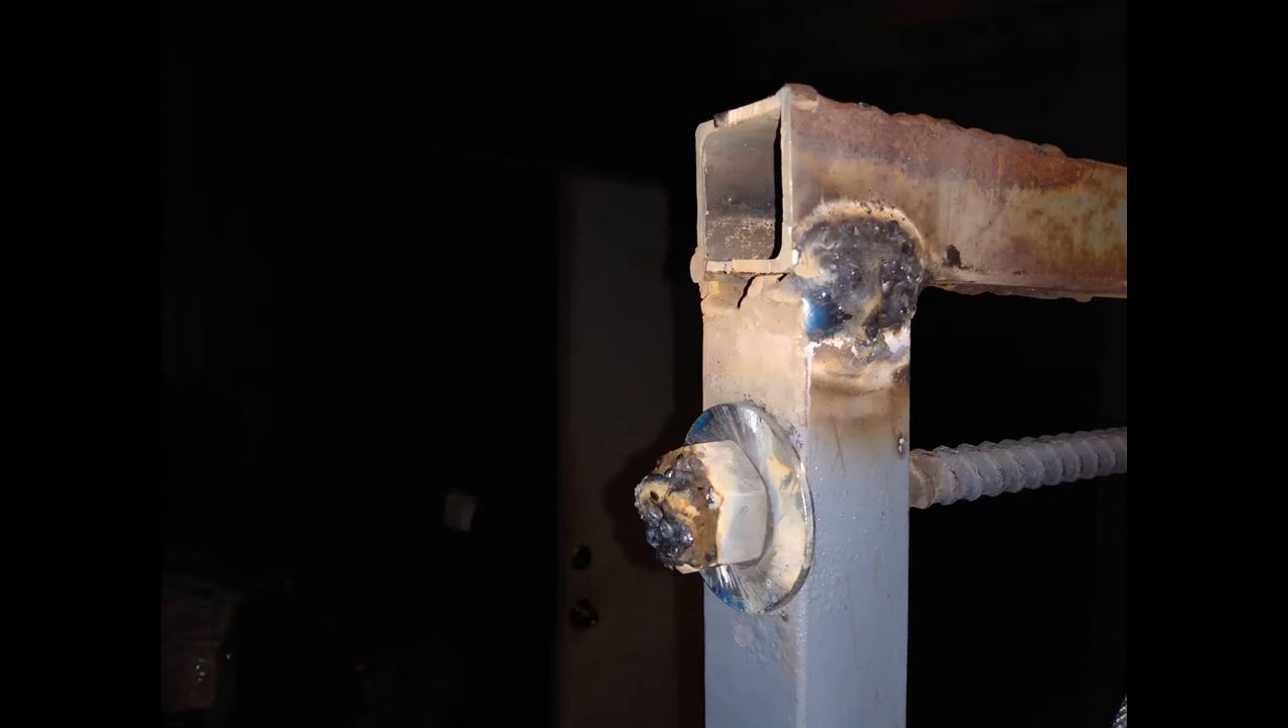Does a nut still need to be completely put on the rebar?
No.